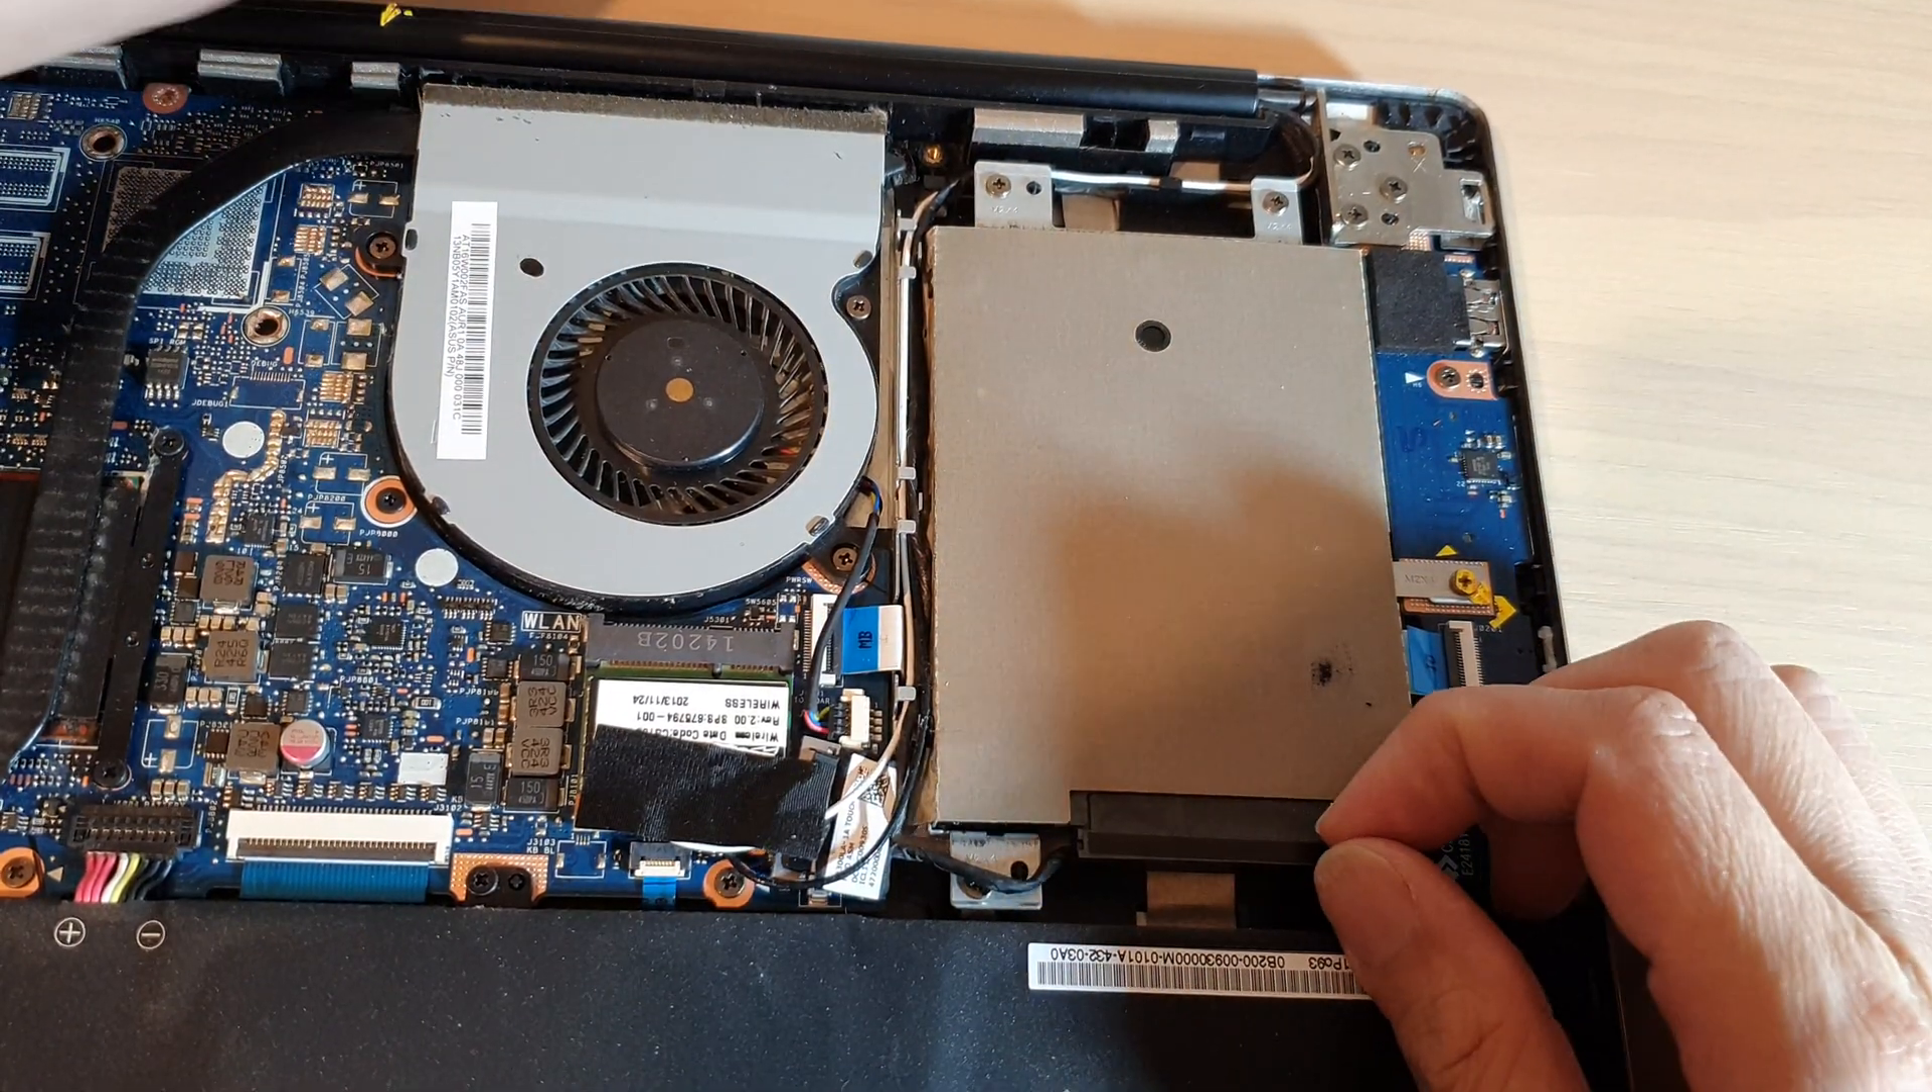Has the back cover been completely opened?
Yes.